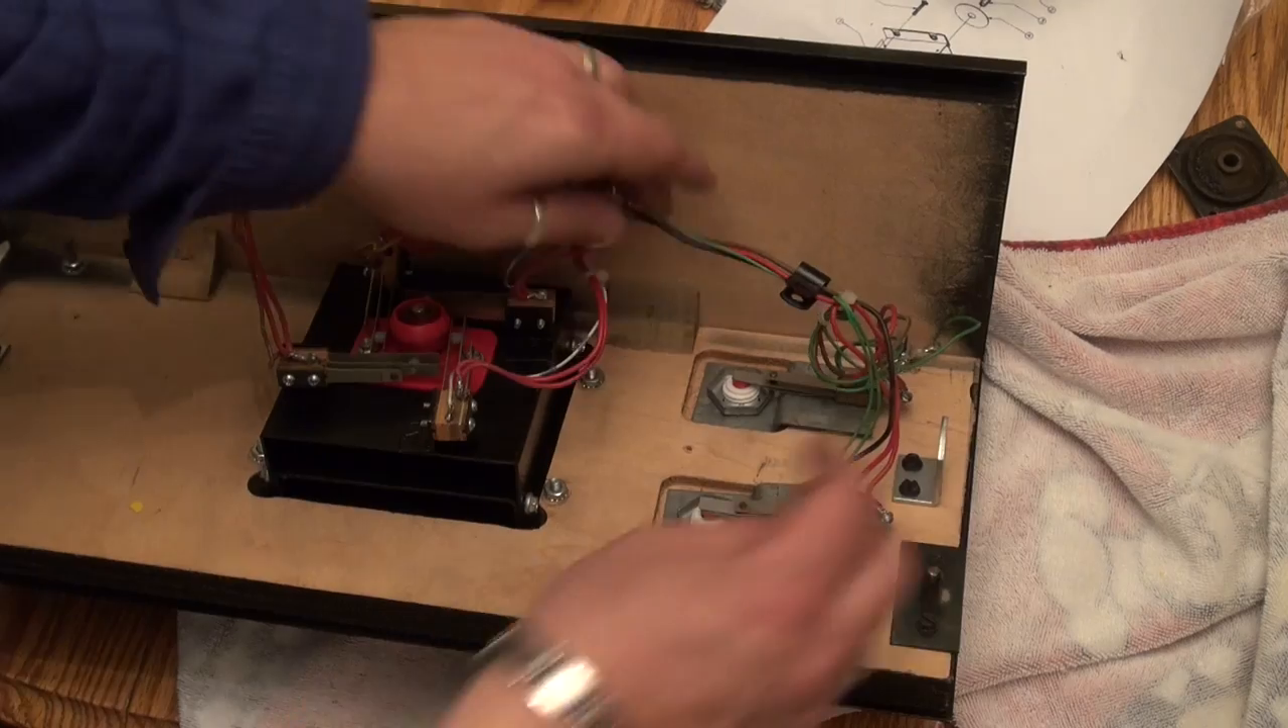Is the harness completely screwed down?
No.